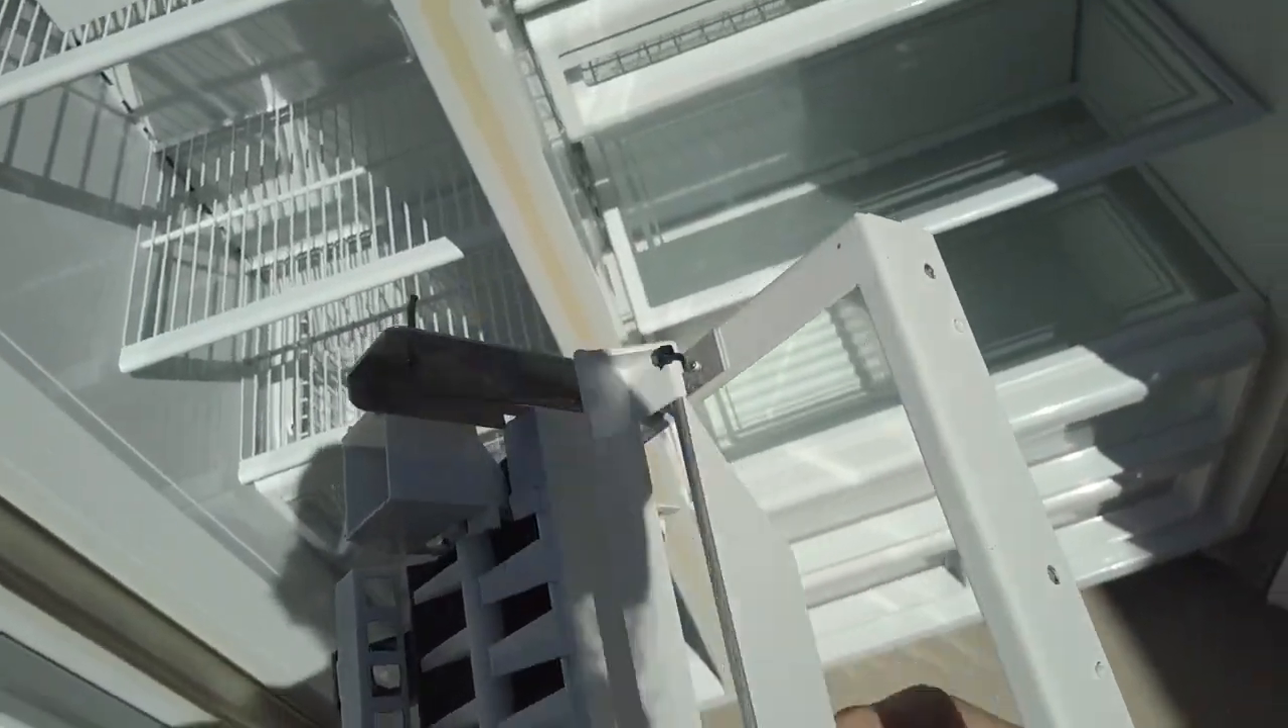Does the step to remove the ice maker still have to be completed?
No.